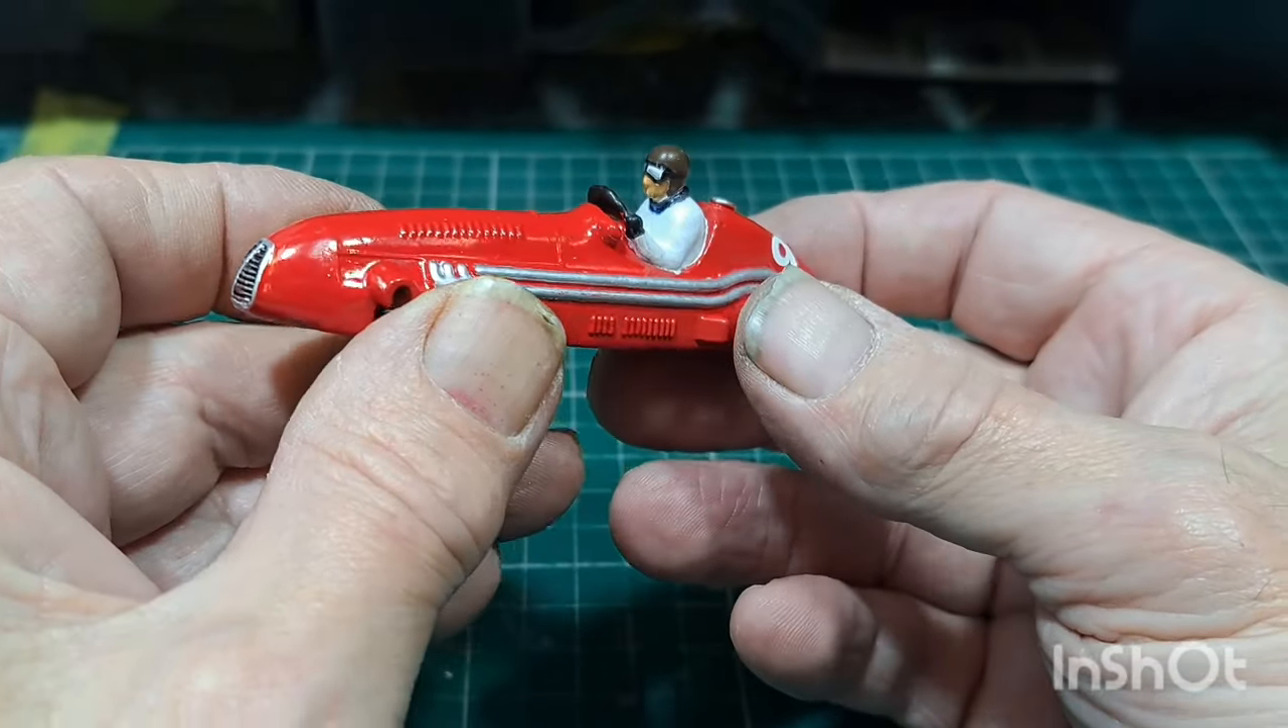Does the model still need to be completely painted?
No.